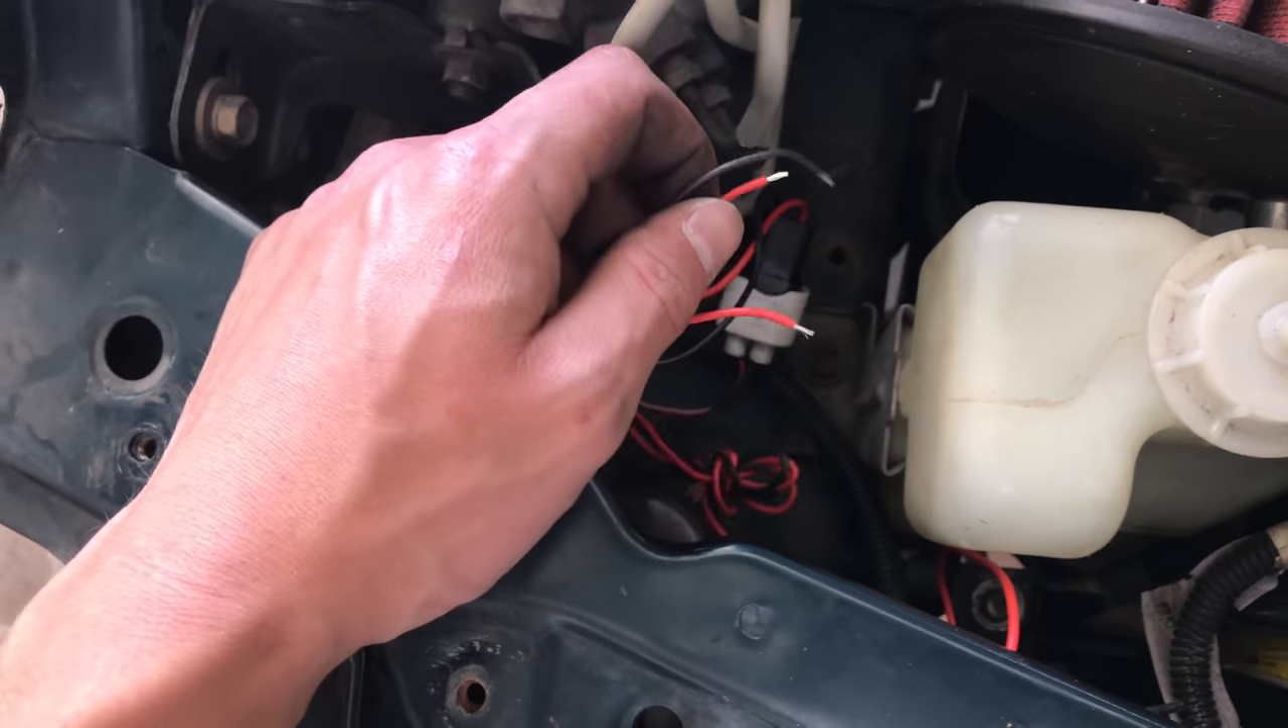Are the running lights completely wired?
No.